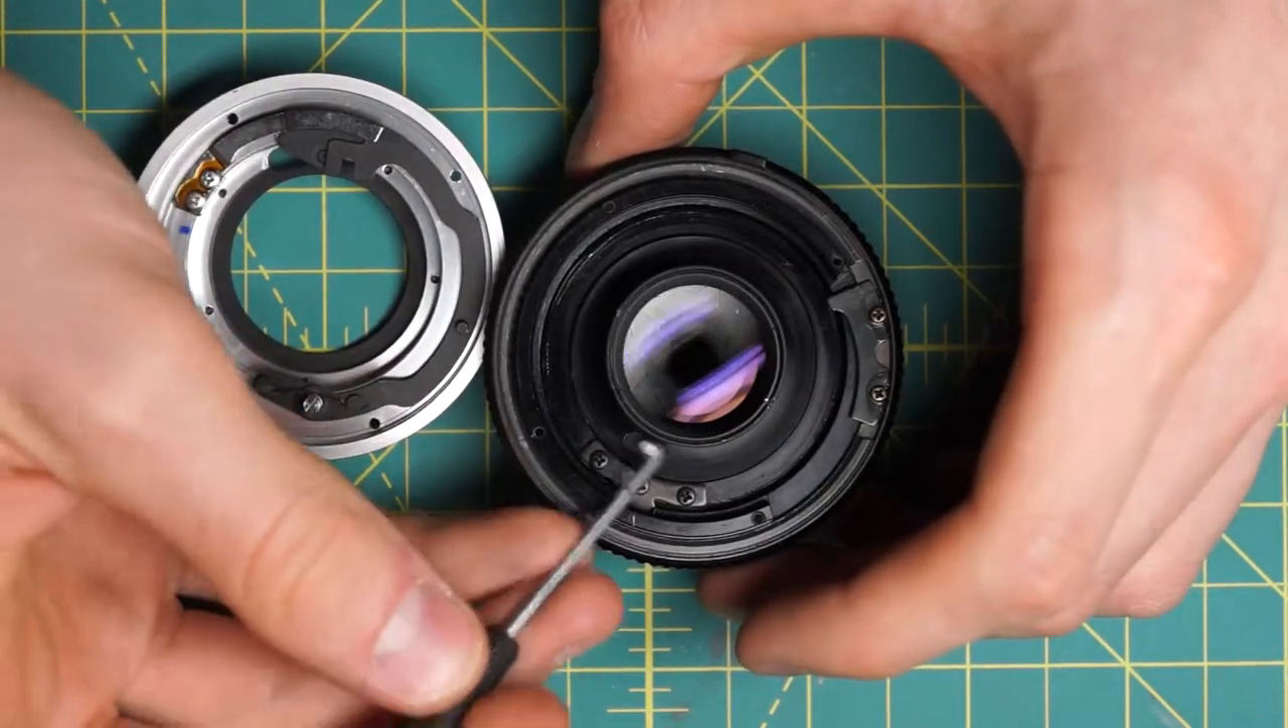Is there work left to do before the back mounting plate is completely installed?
Yes.